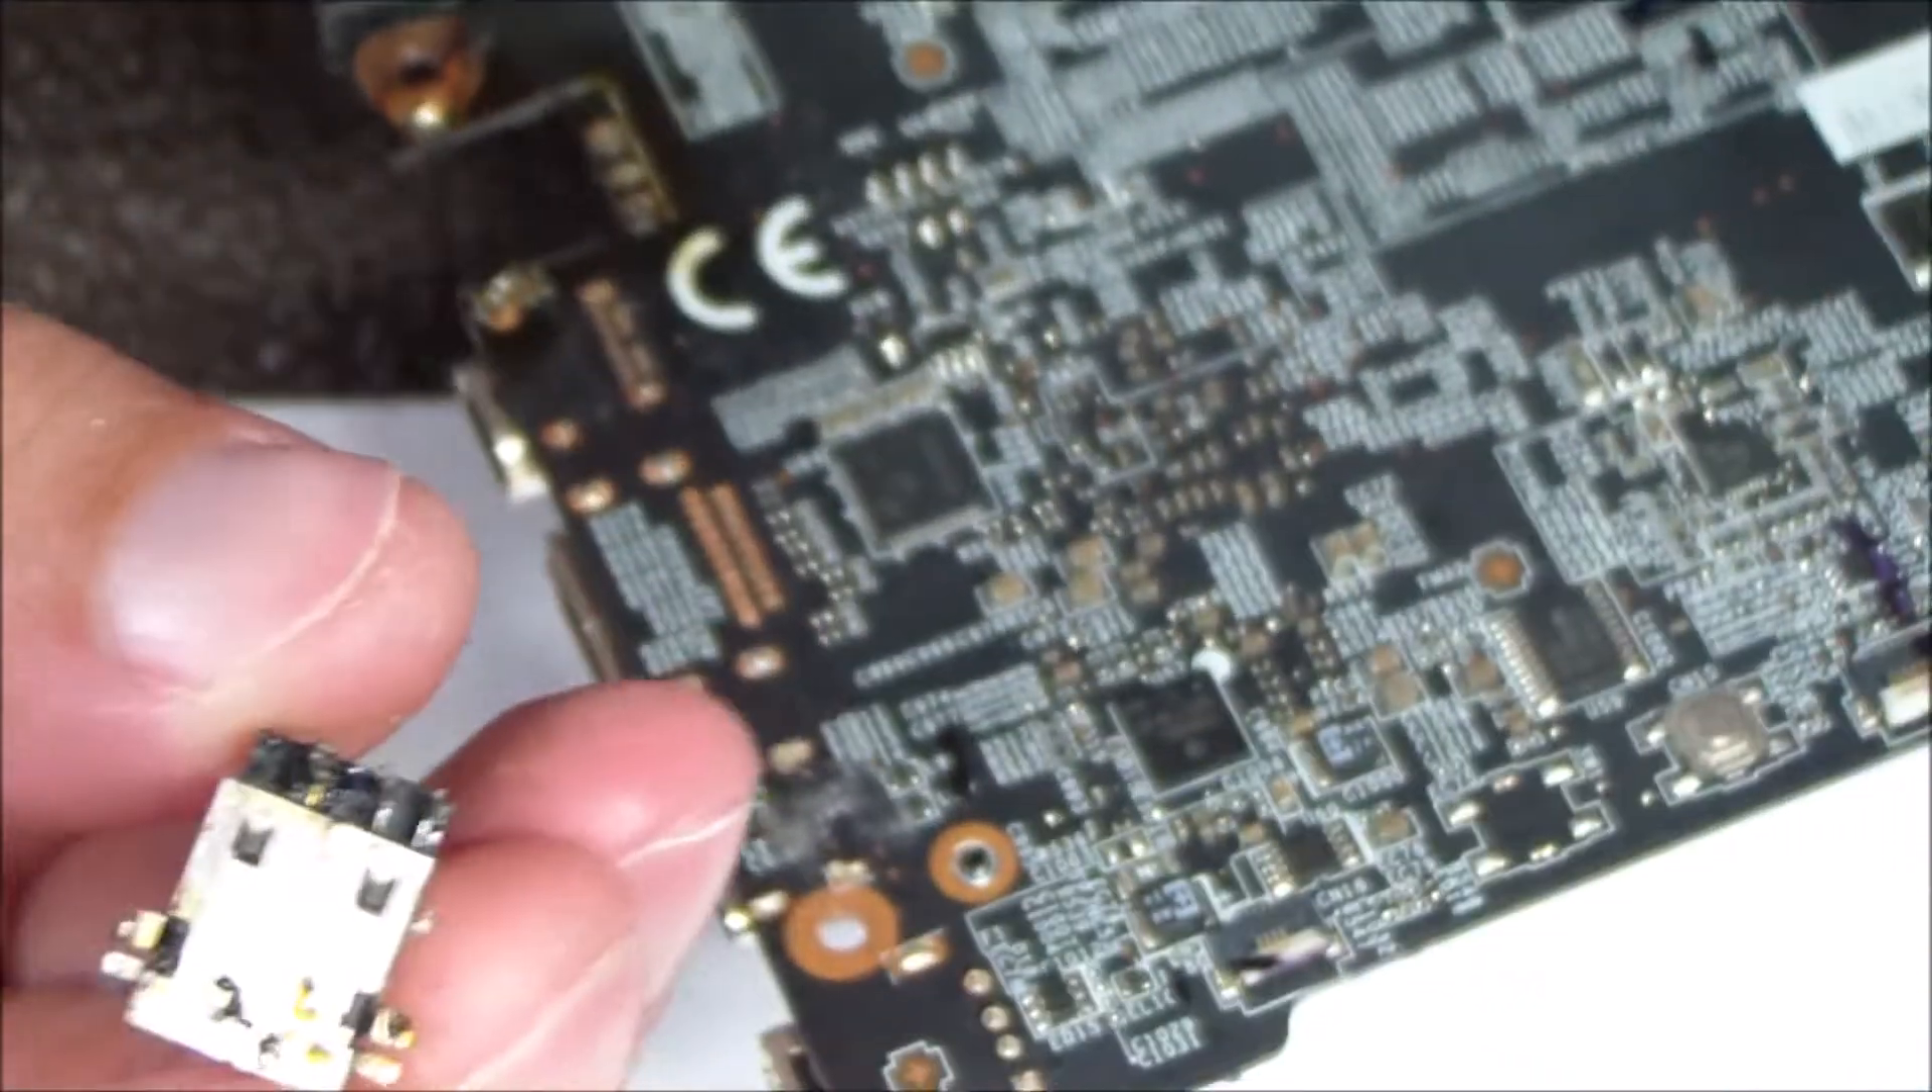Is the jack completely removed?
Yes.